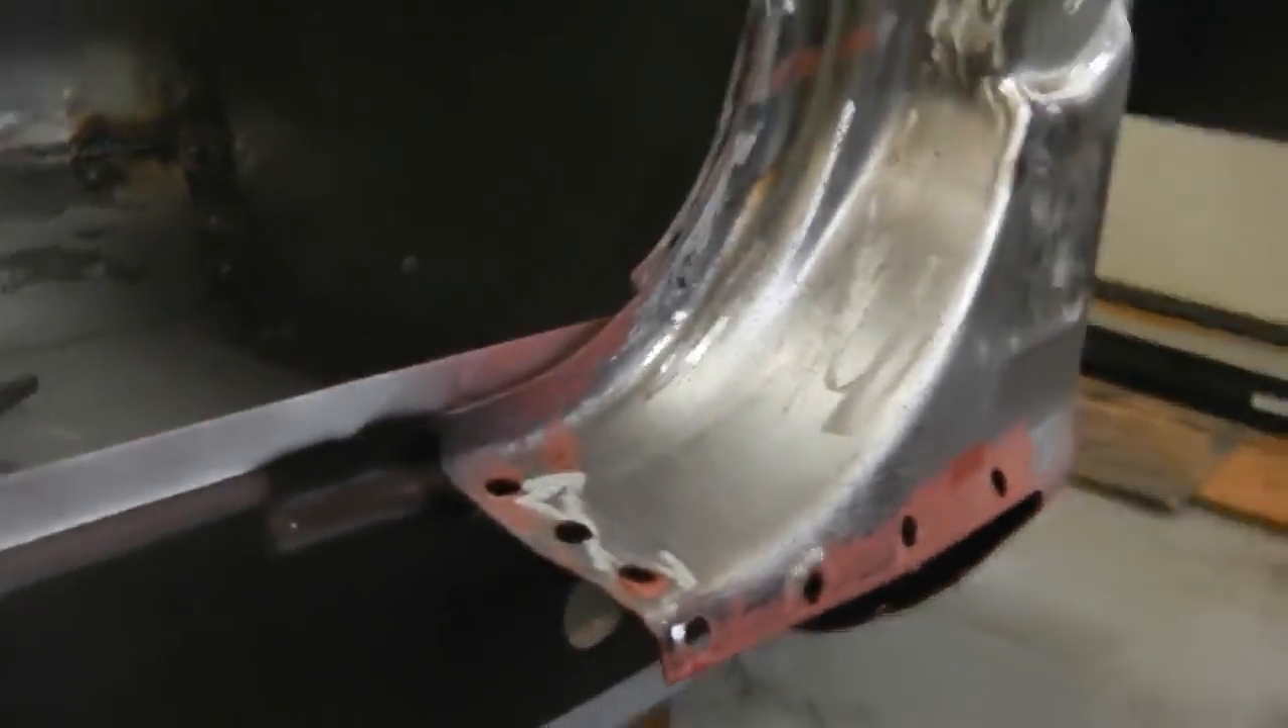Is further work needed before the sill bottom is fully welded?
Yes.